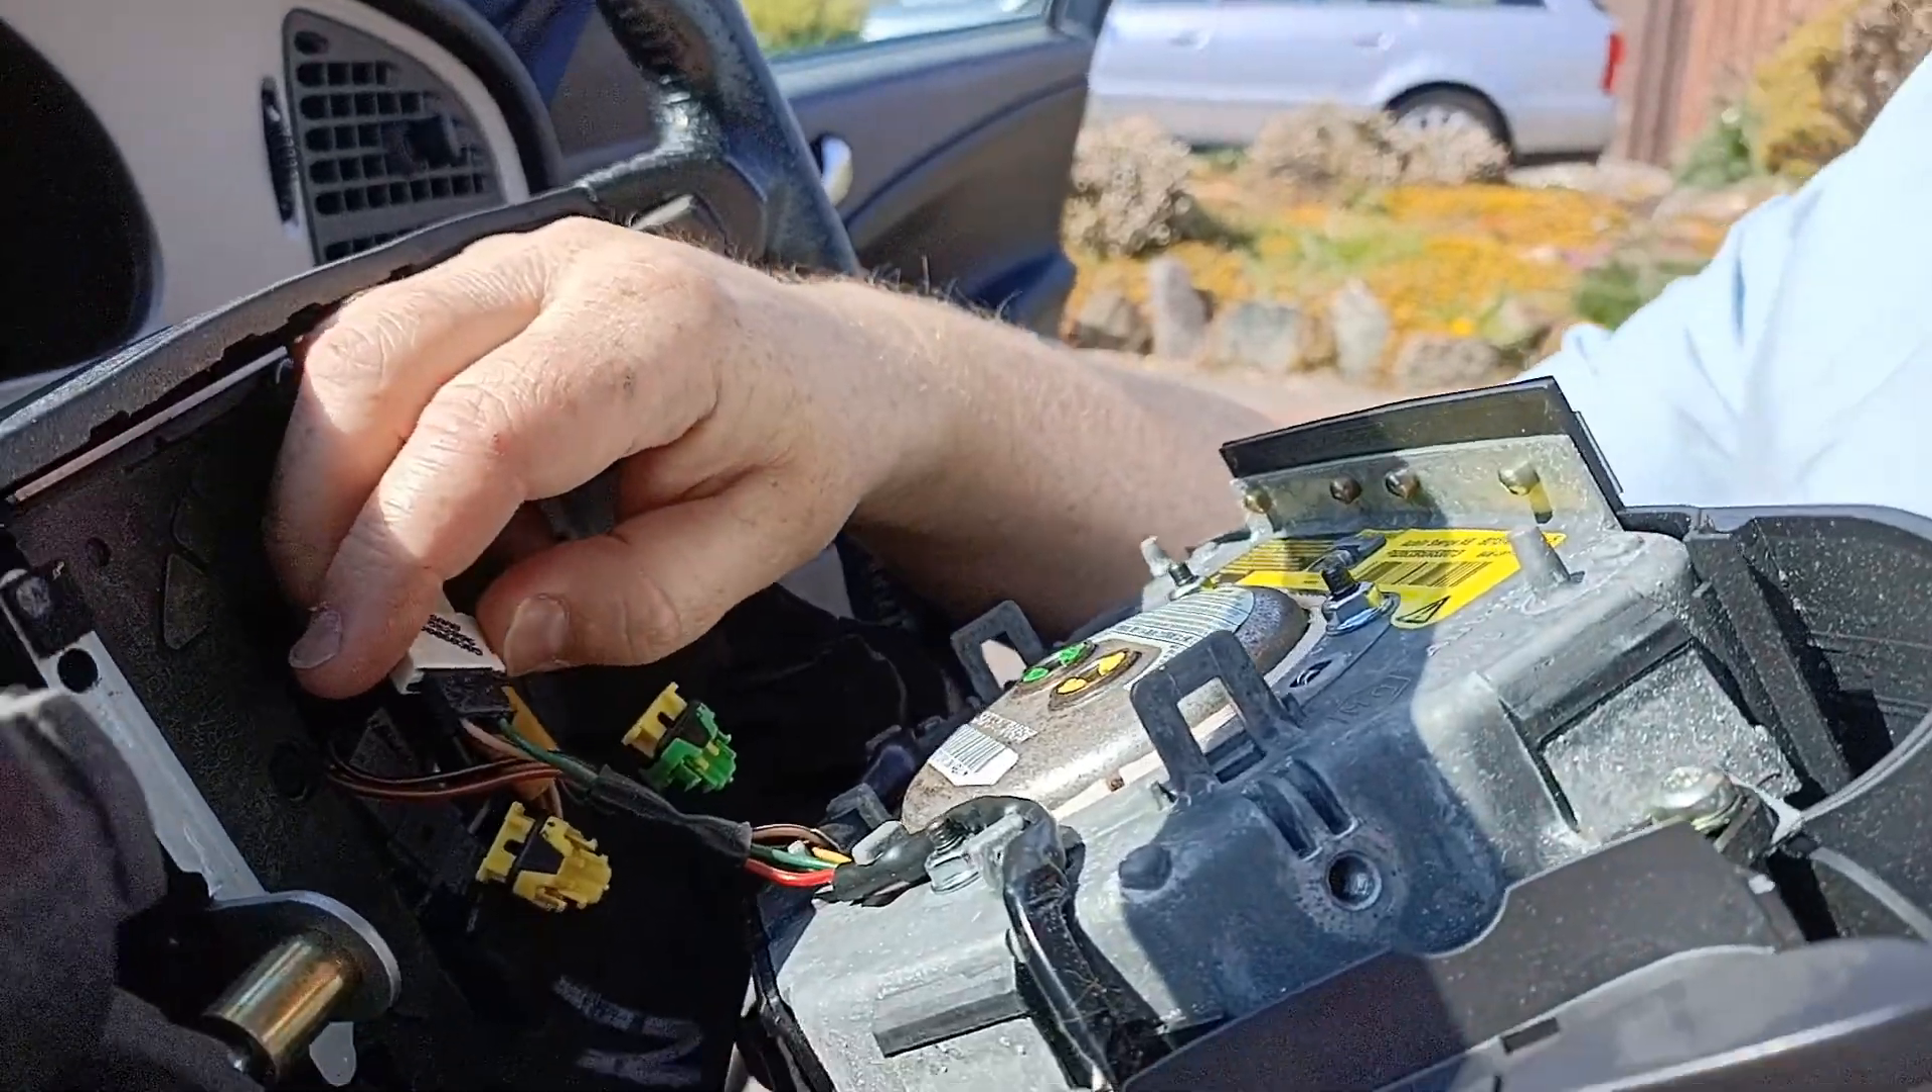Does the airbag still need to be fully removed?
Yes.